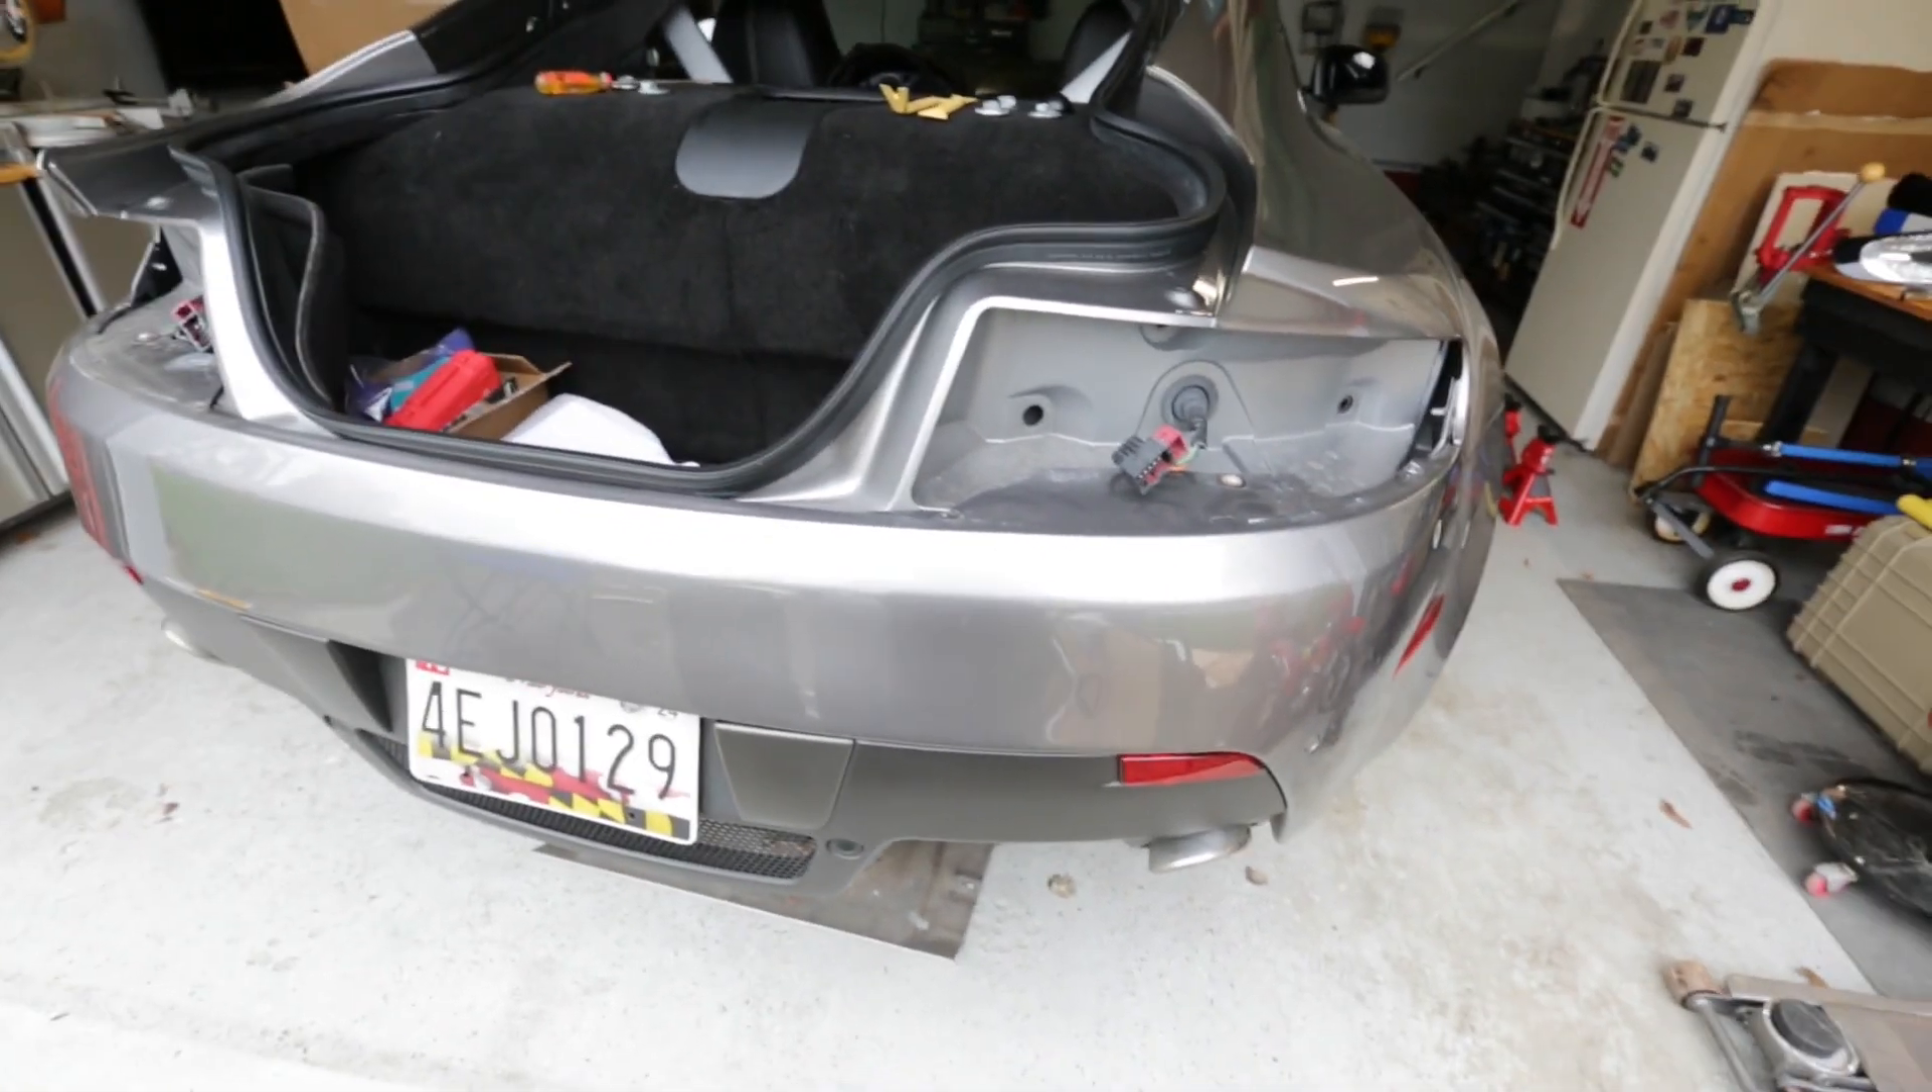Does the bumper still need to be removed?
Yes.